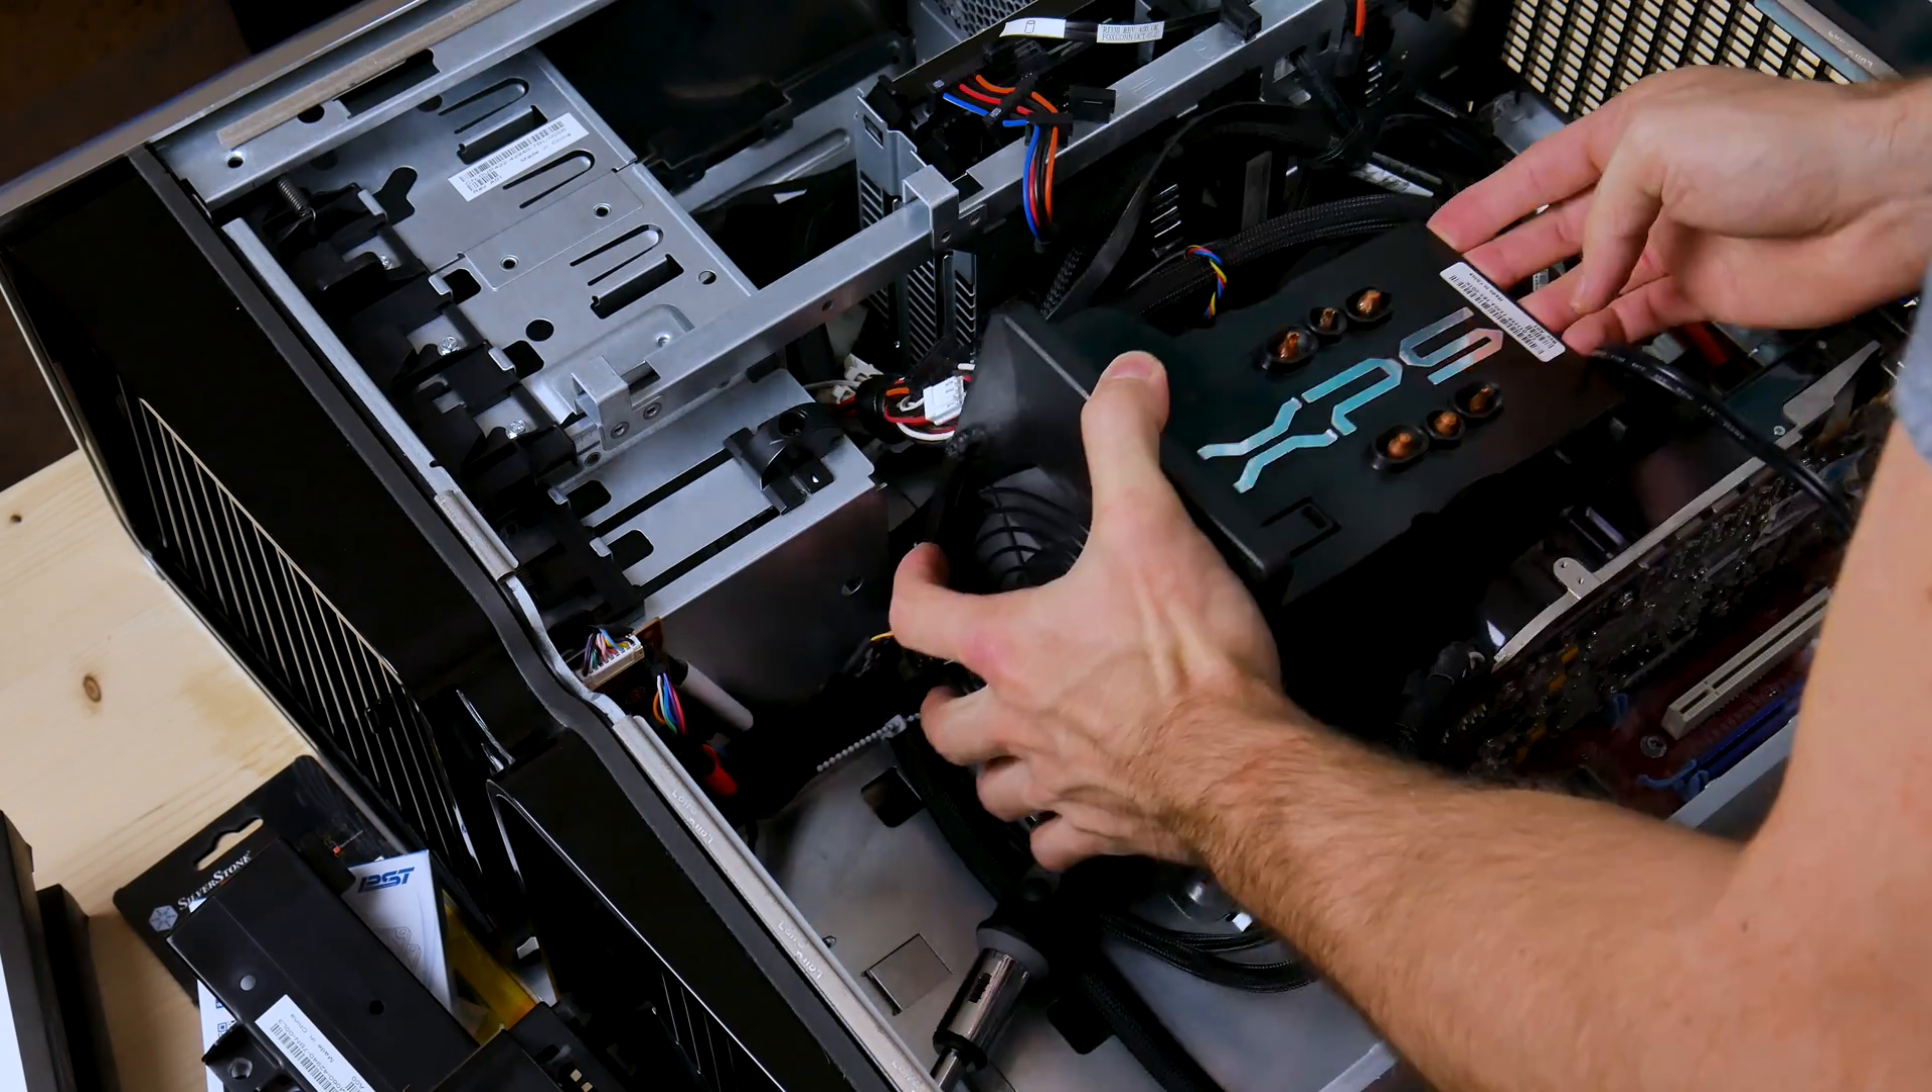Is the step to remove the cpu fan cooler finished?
No.